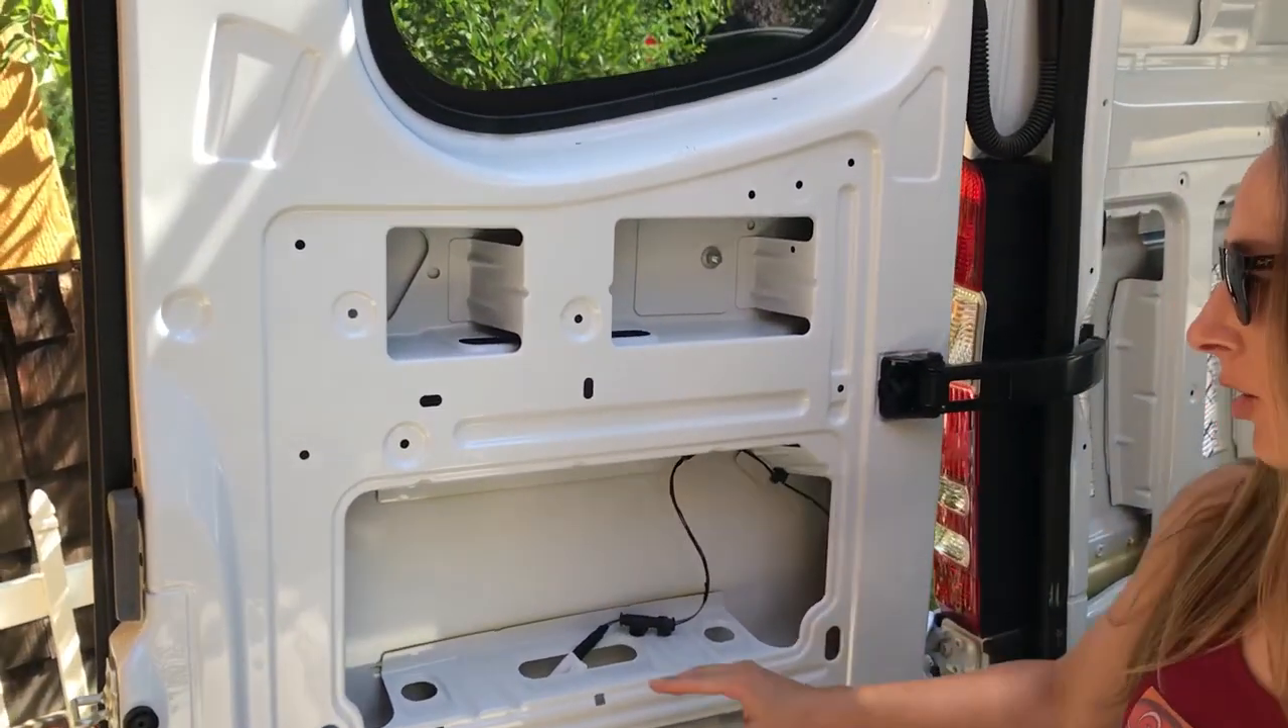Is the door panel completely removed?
Yes.